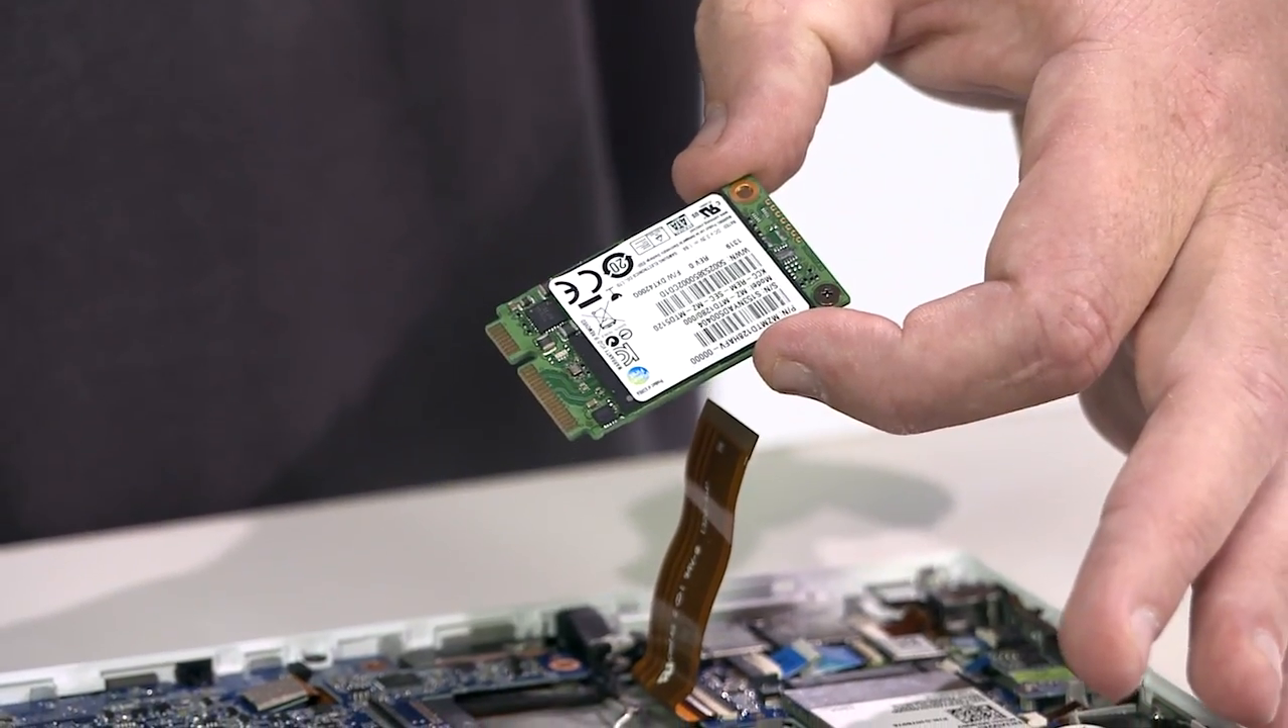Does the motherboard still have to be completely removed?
Yes.